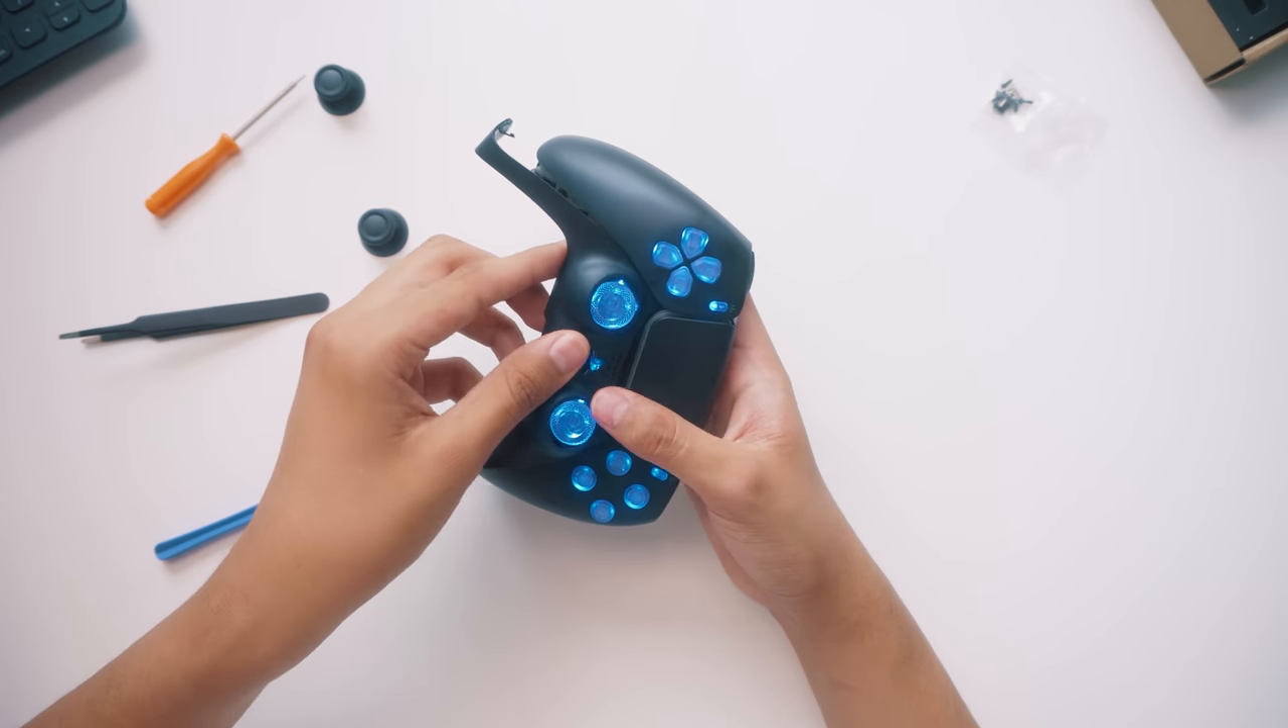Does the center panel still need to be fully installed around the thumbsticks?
Yes.